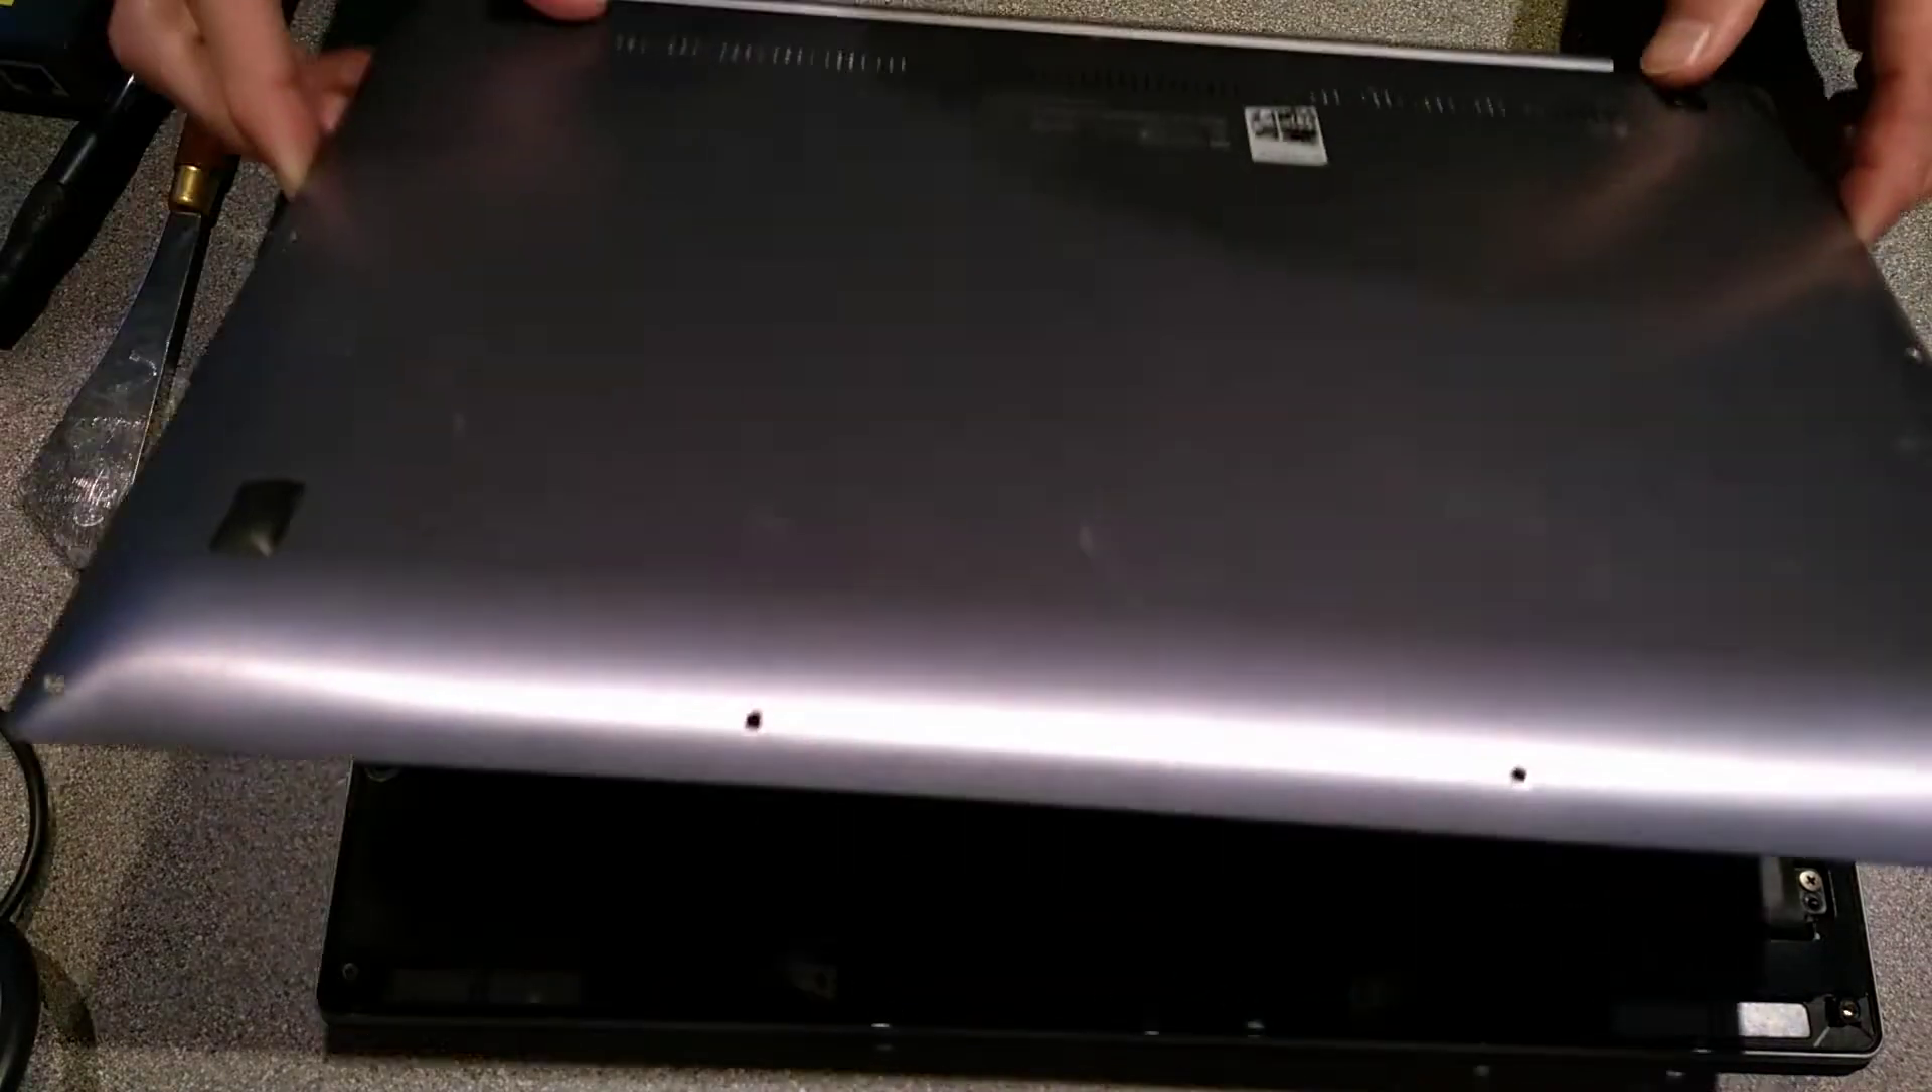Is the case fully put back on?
No.